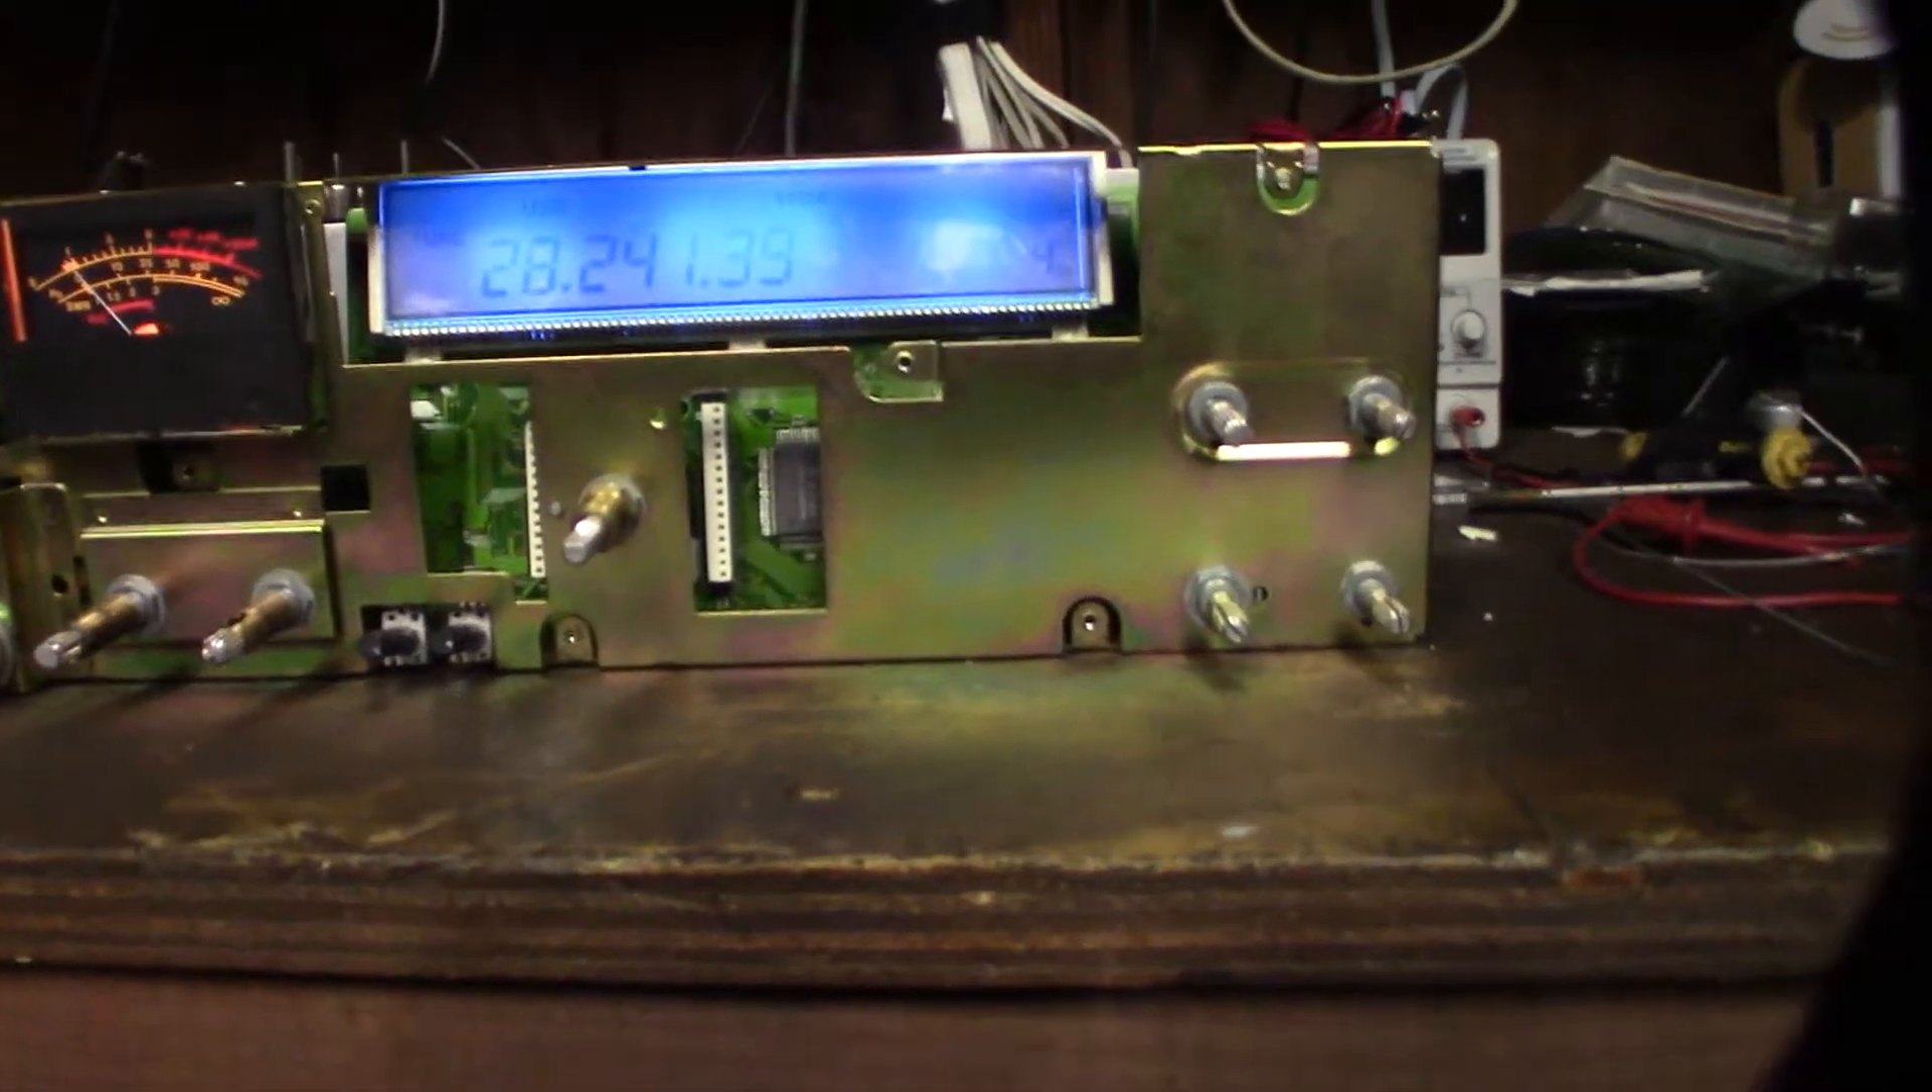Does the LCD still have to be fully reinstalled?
No.